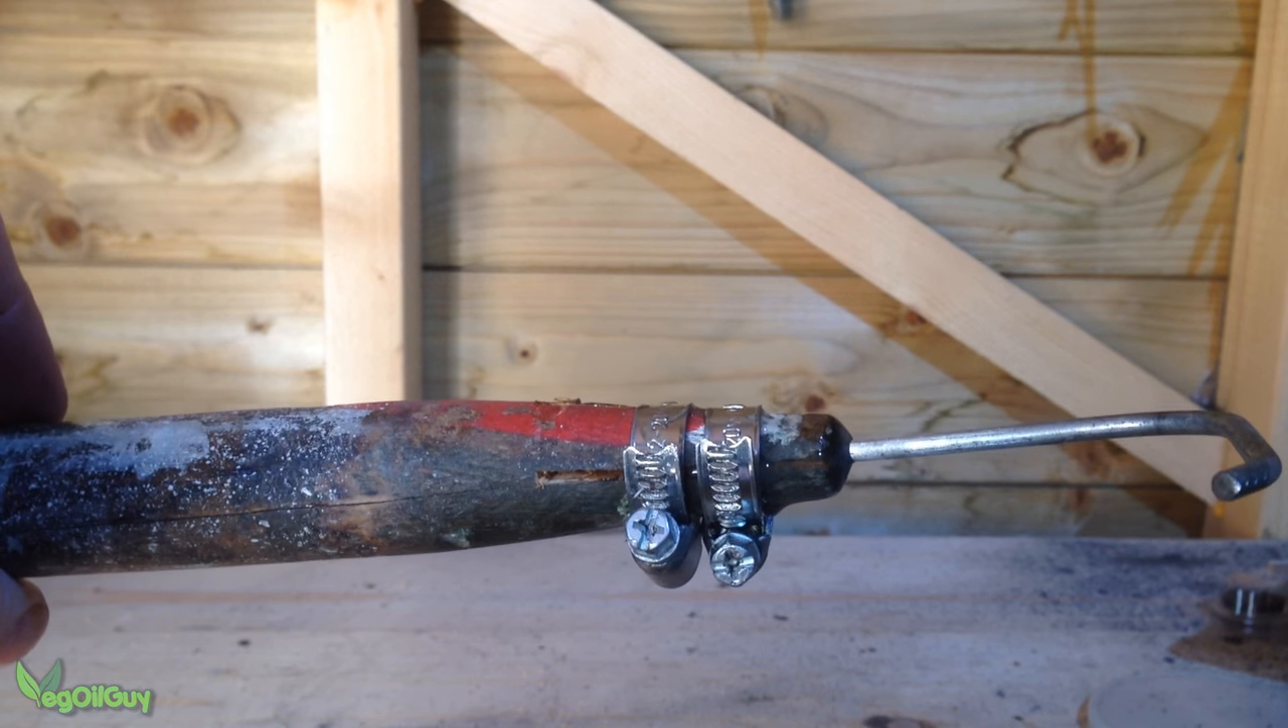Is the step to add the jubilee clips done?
Yes.